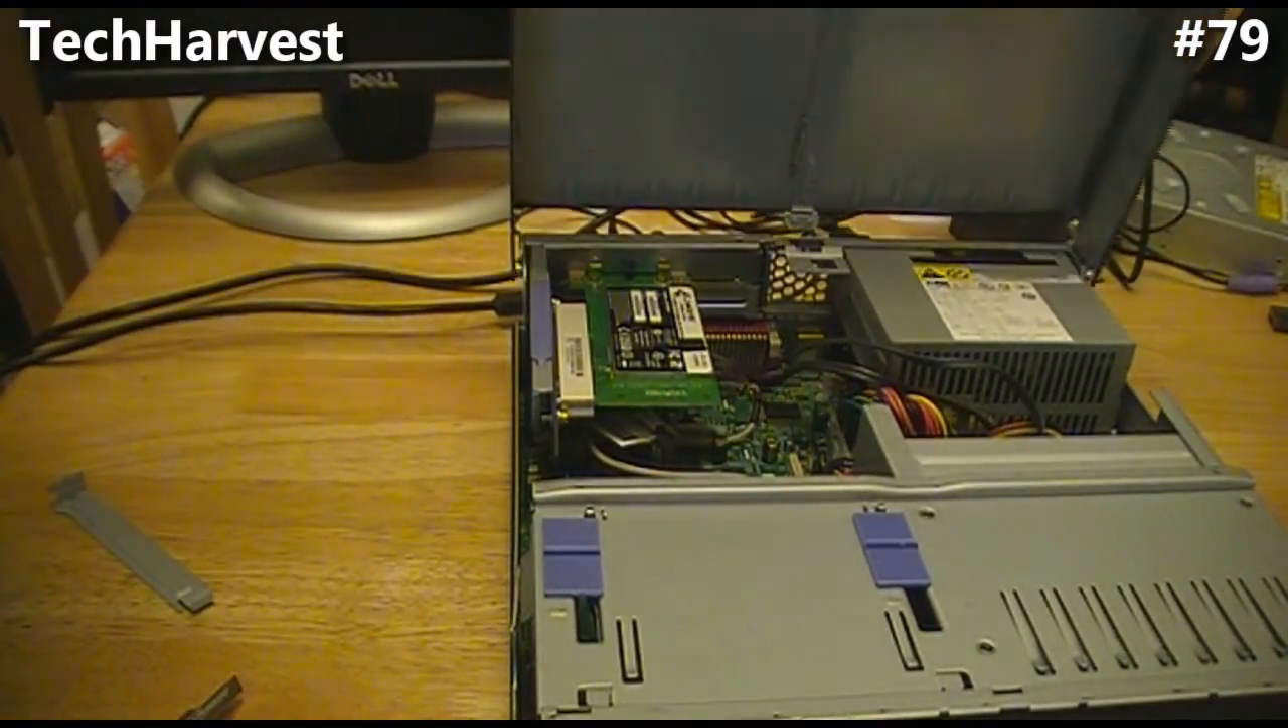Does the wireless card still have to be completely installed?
No.